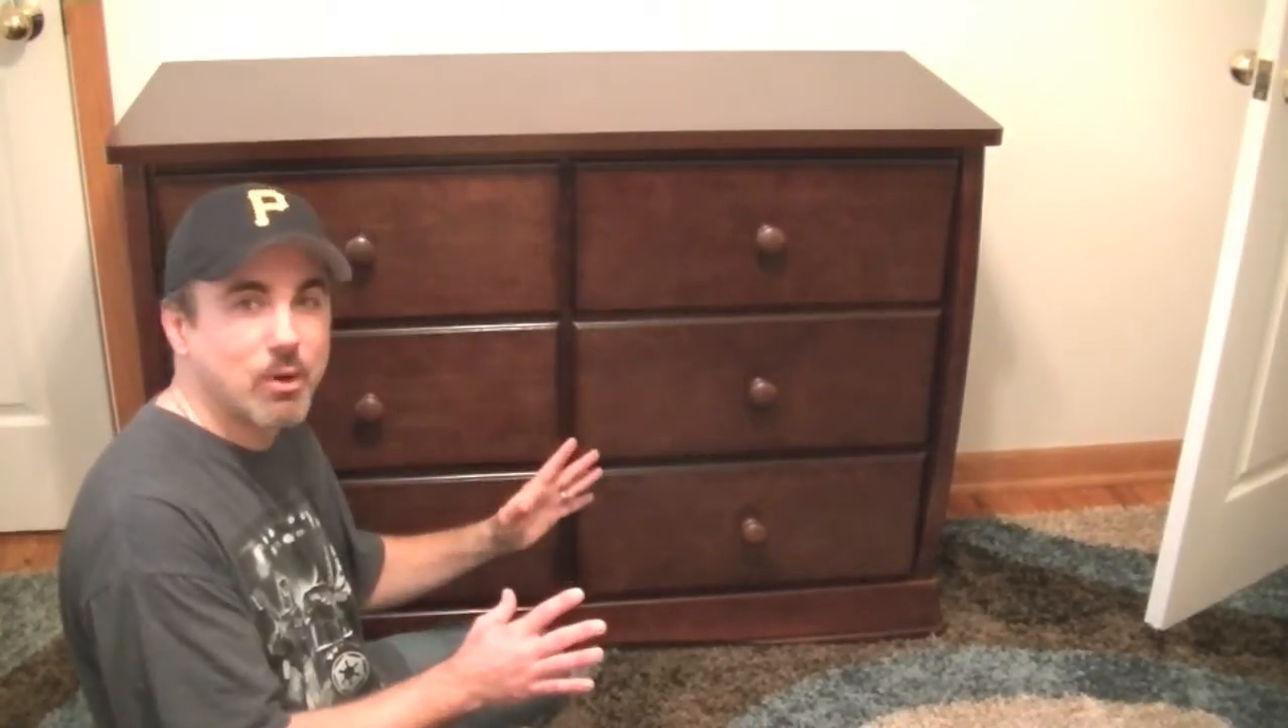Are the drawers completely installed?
Yes.